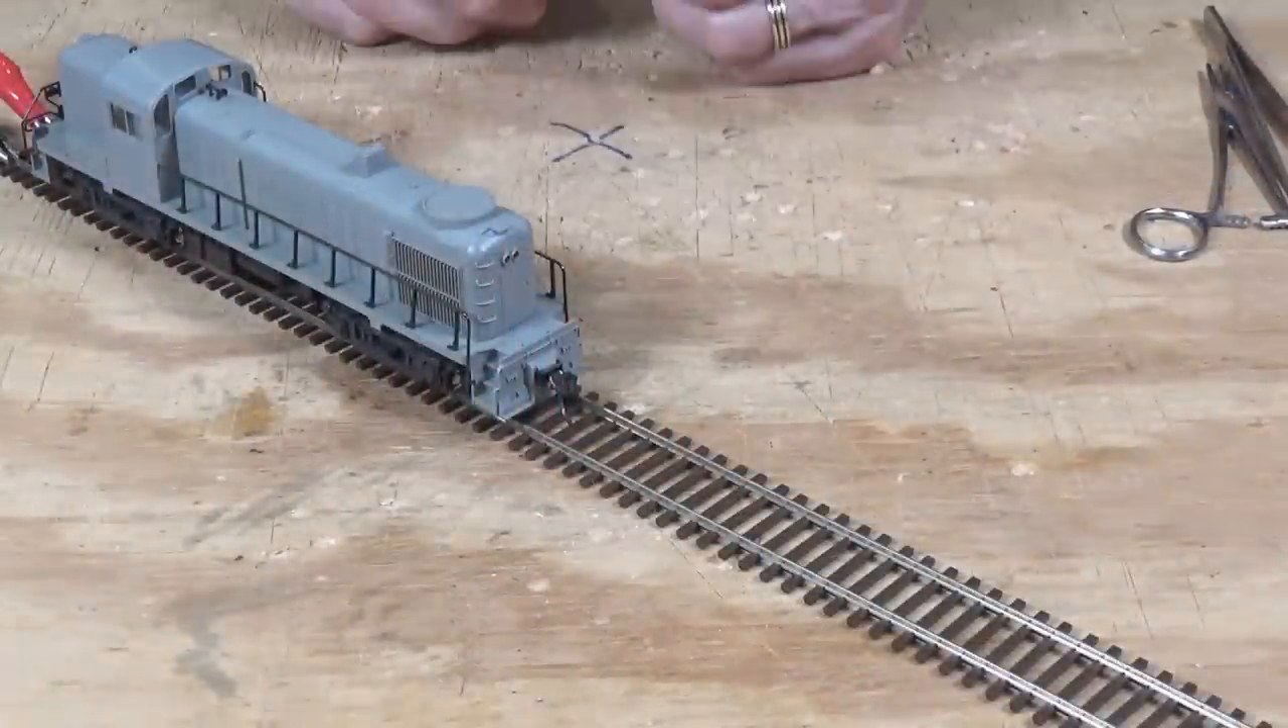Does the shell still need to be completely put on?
No.